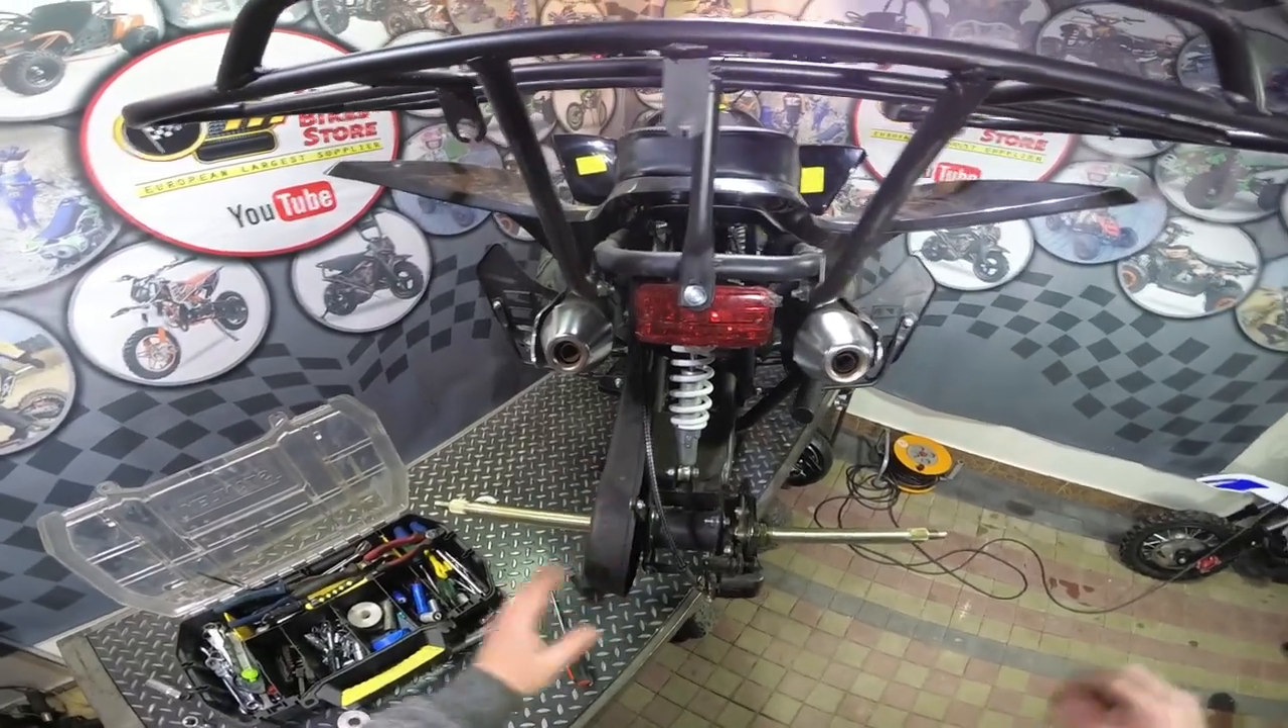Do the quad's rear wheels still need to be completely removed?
No.